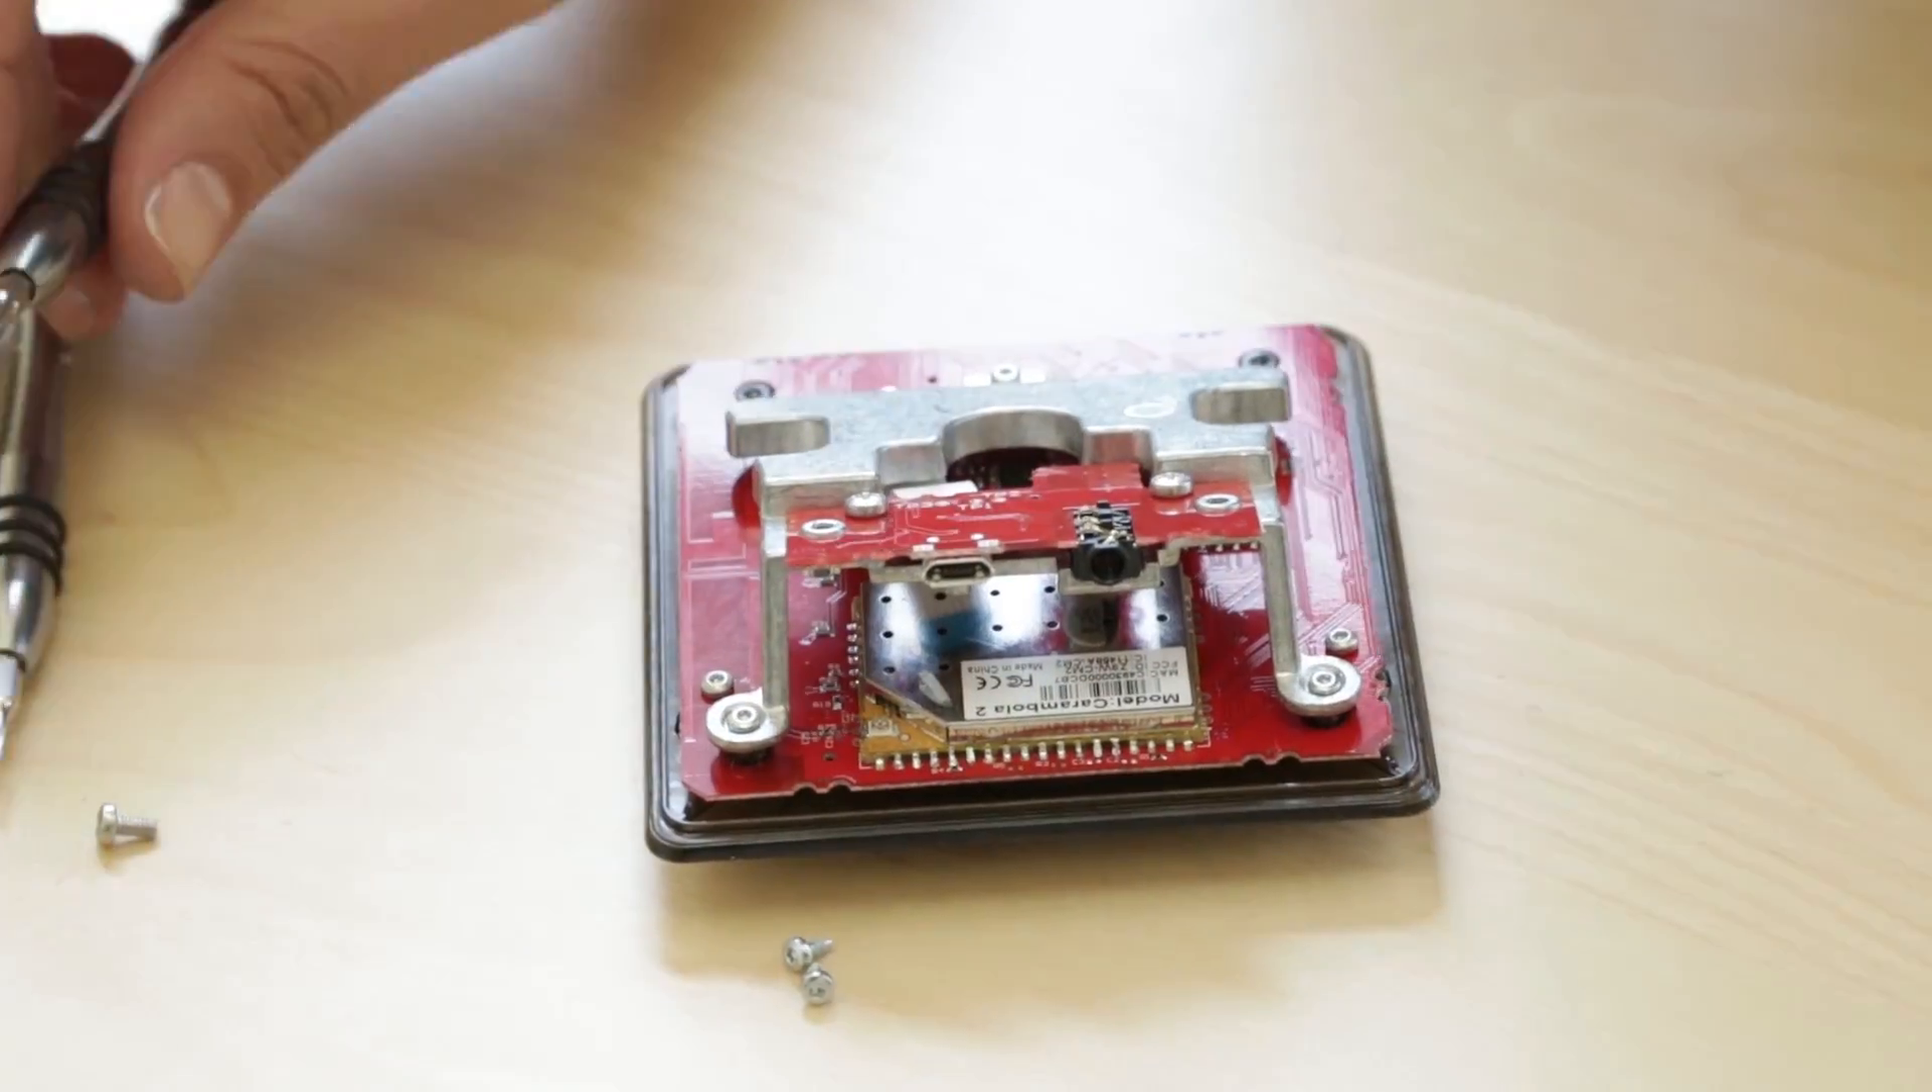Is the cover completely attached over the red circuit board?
No.